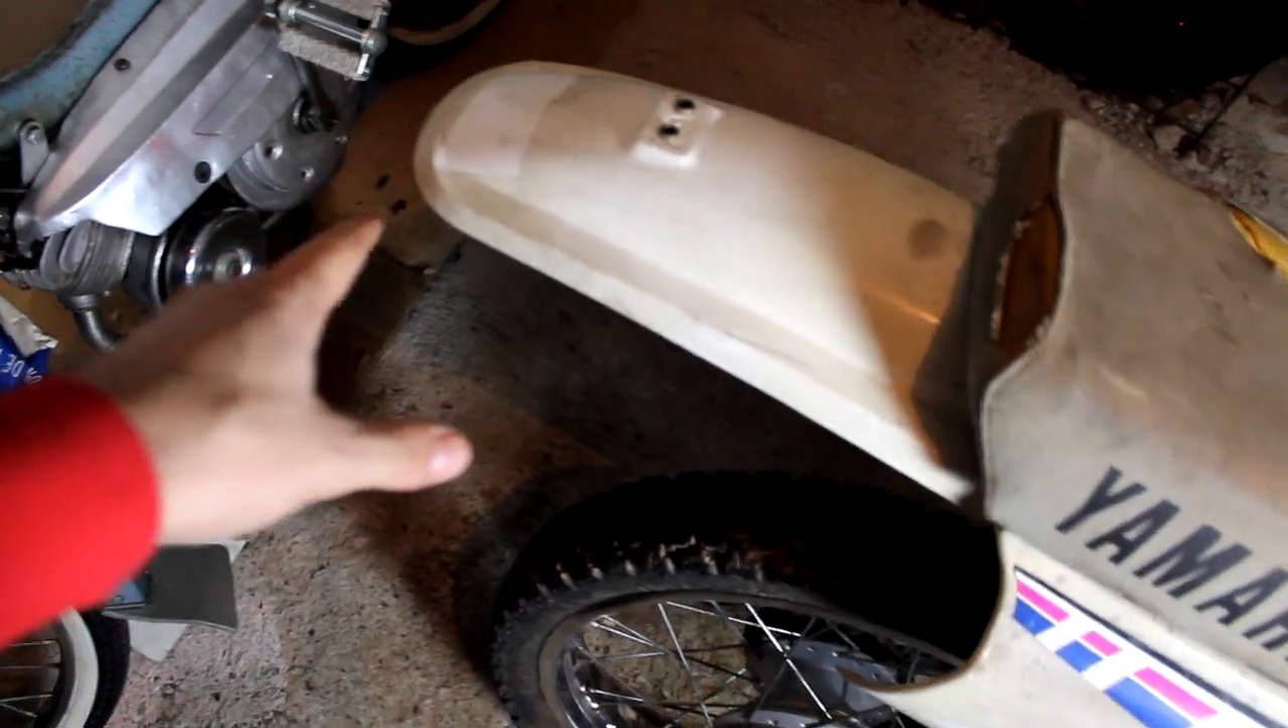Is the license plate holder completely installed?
No.